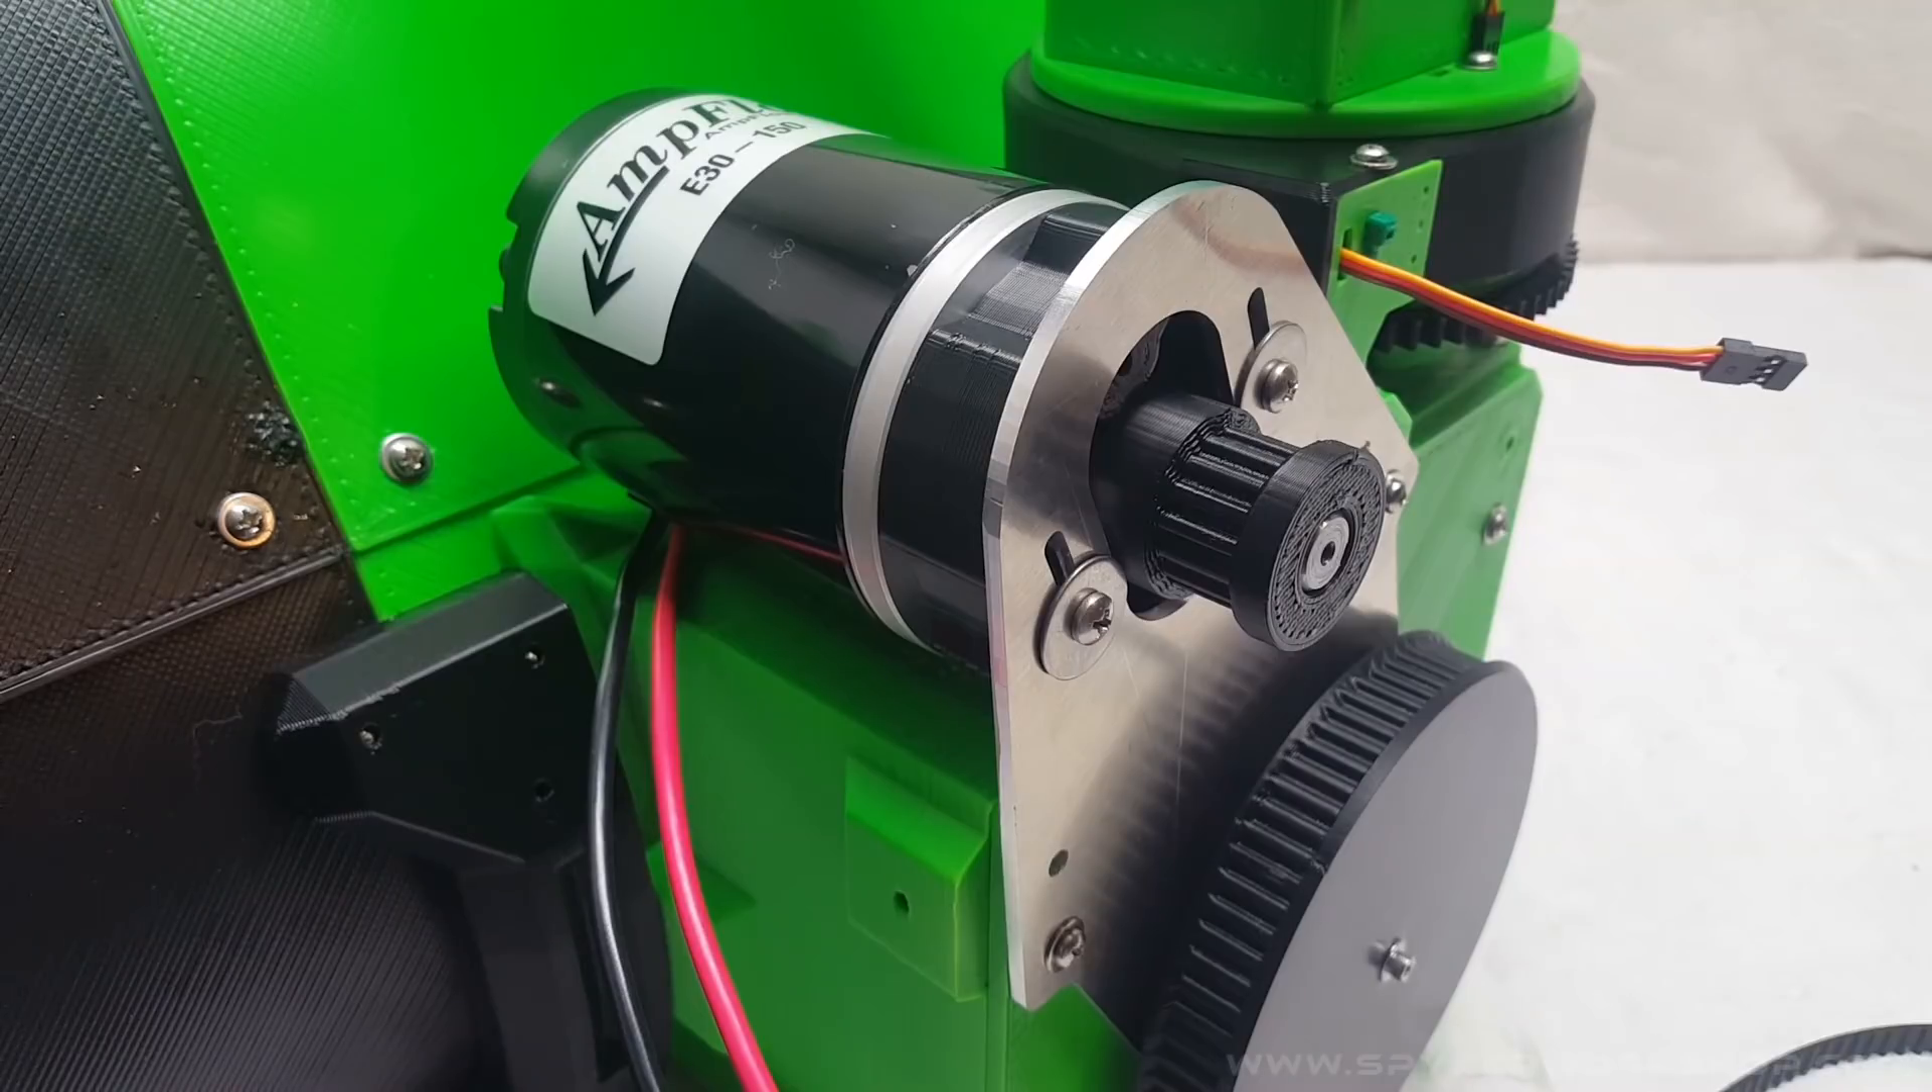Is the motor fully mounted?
Yes.